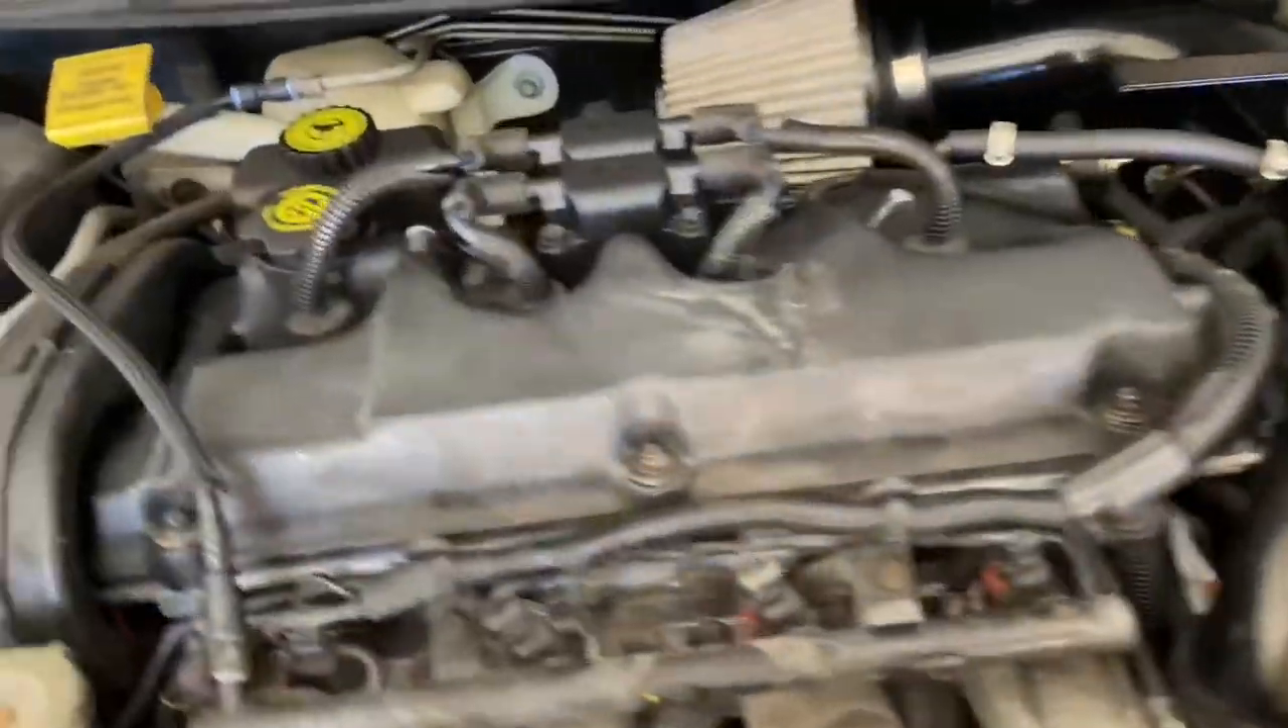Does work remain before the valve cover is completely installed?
No.